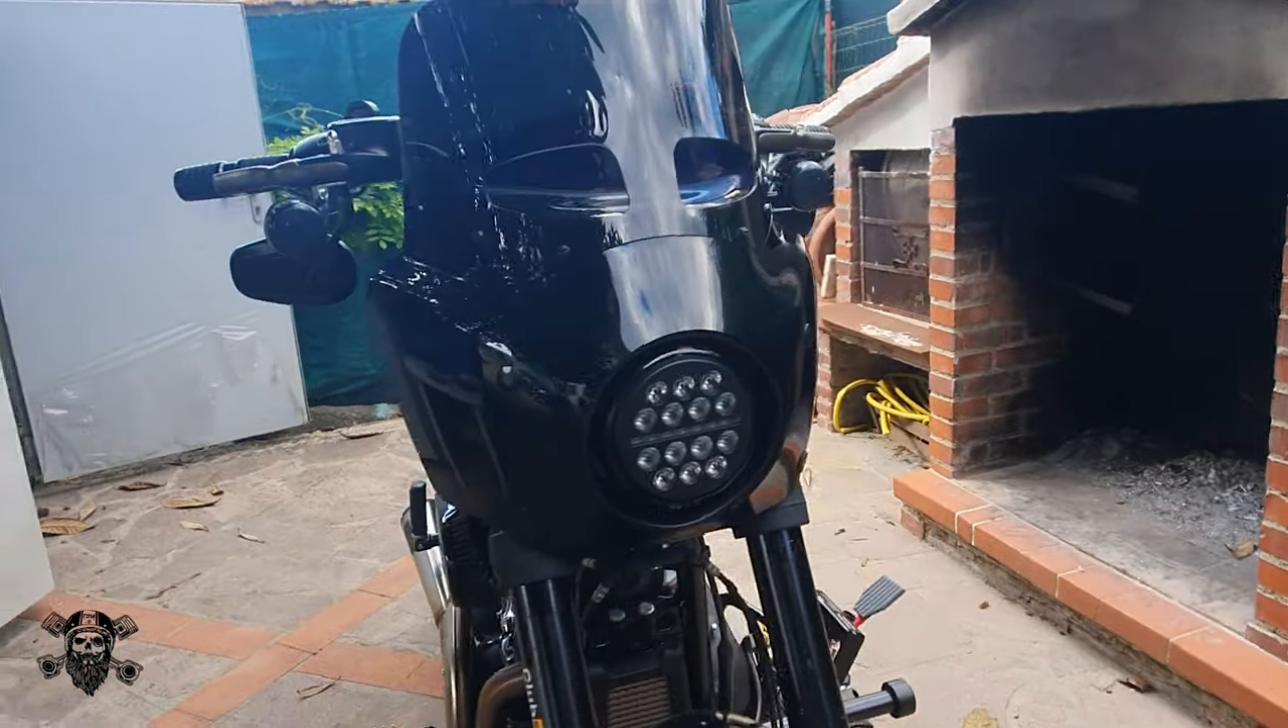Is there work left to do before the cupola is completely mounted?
No.